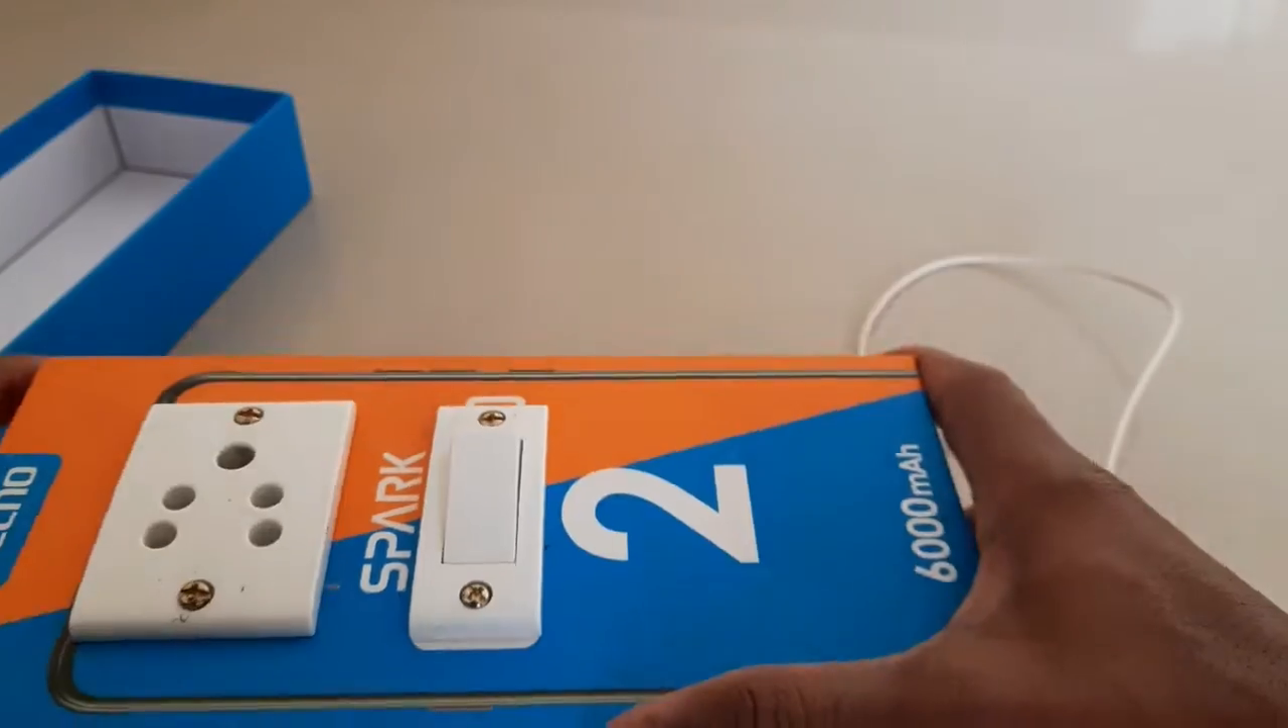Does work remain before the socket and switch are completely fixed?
No.